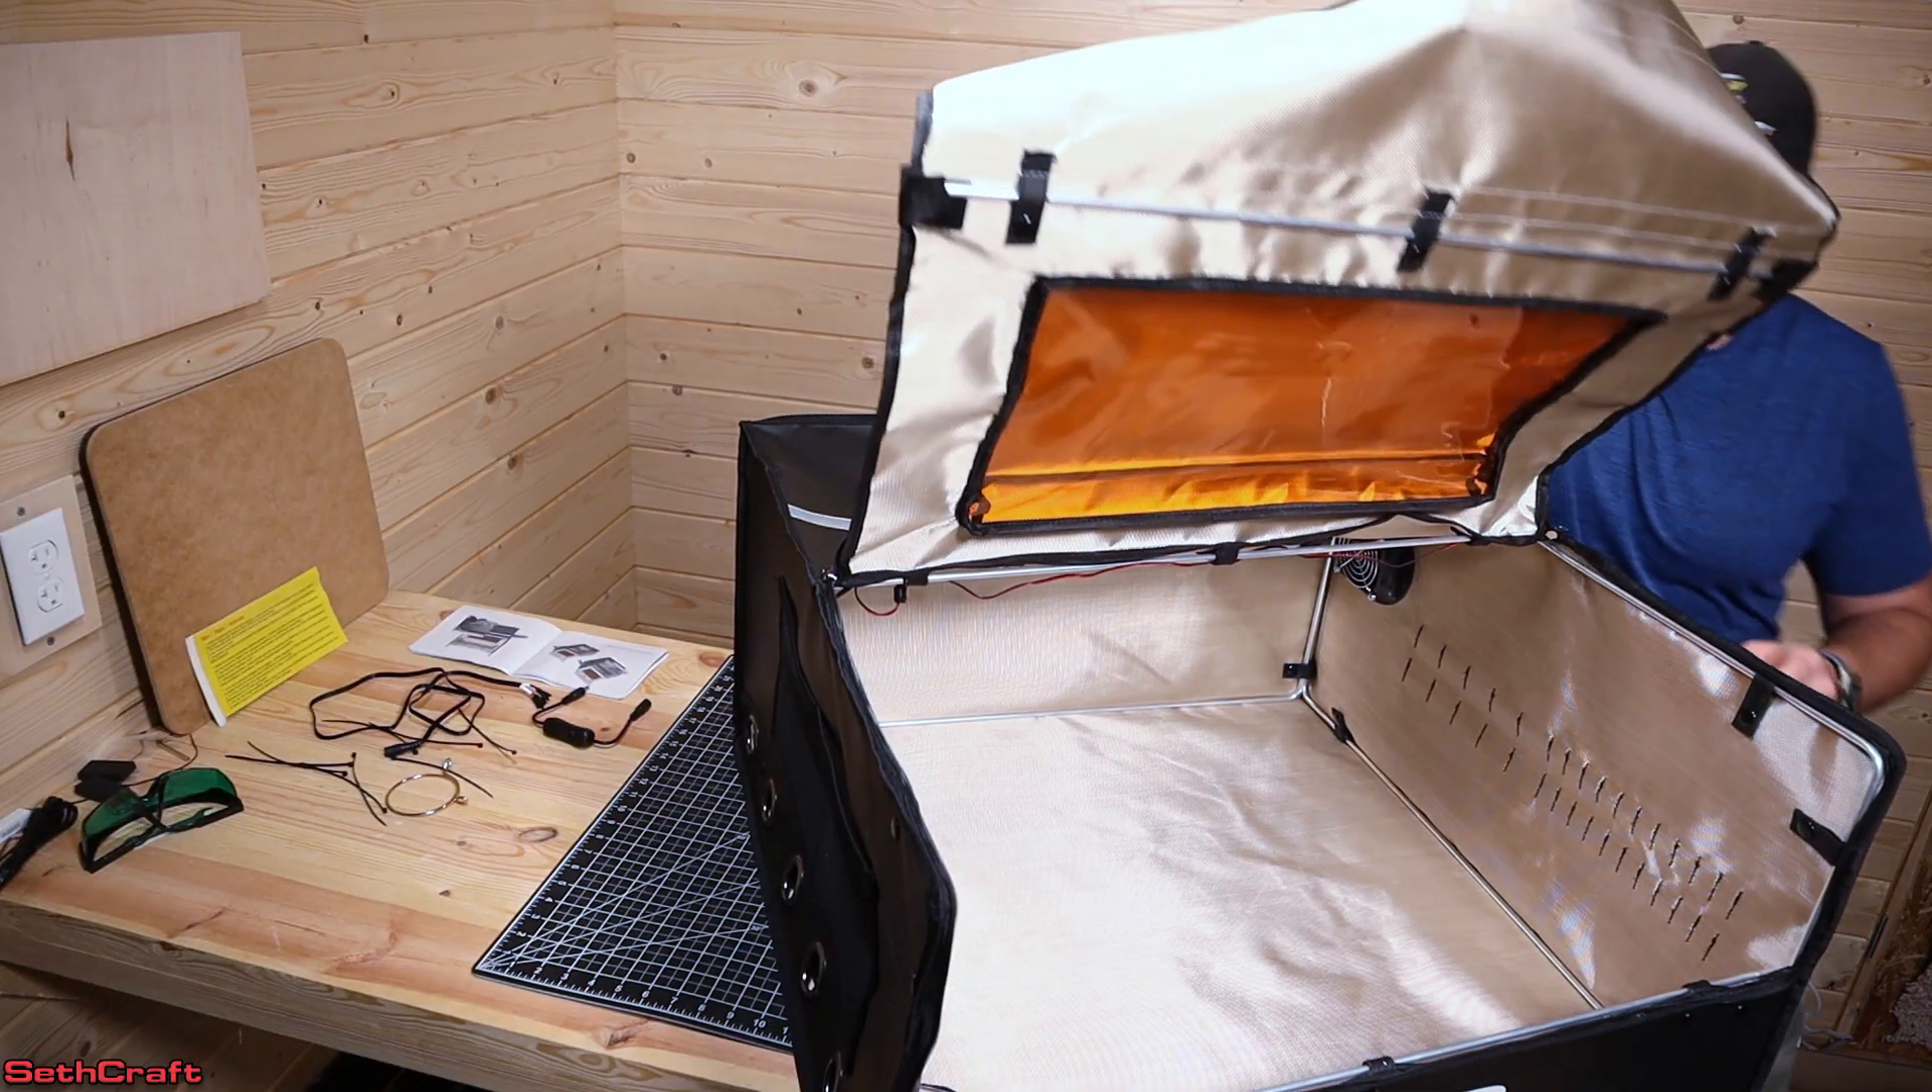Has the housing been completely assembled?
Yes.